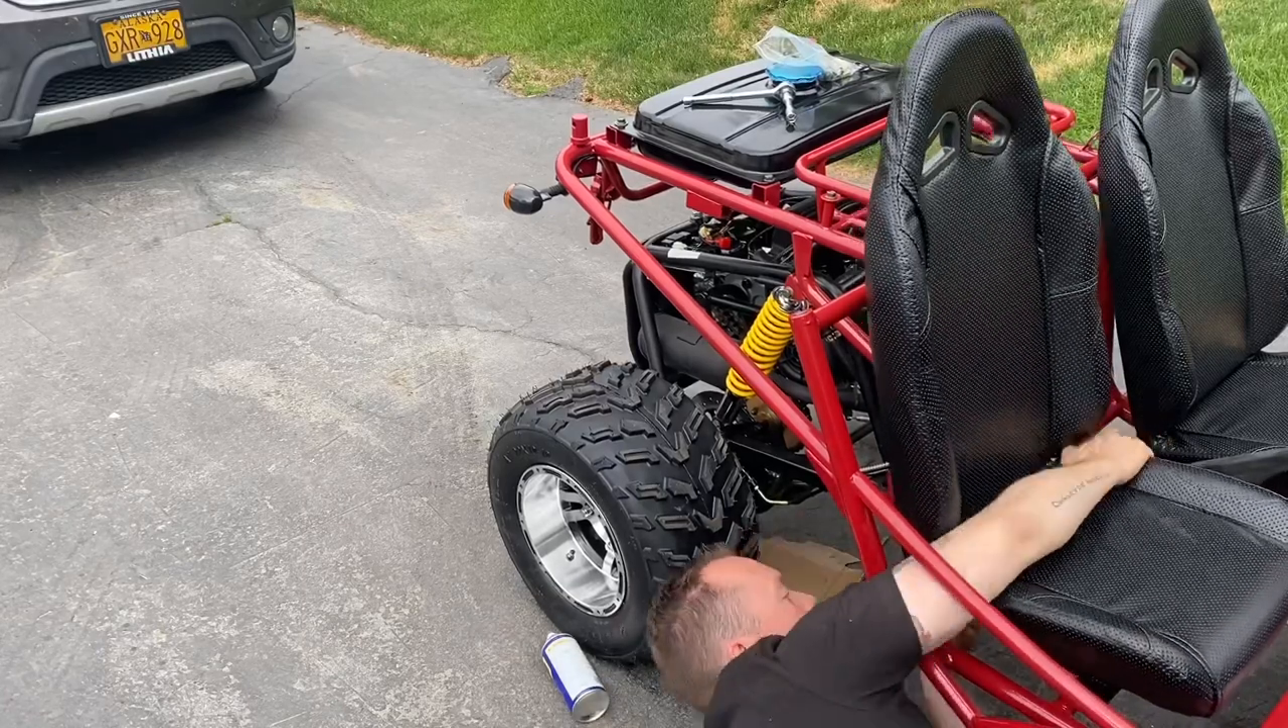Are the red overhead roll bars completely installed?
No.